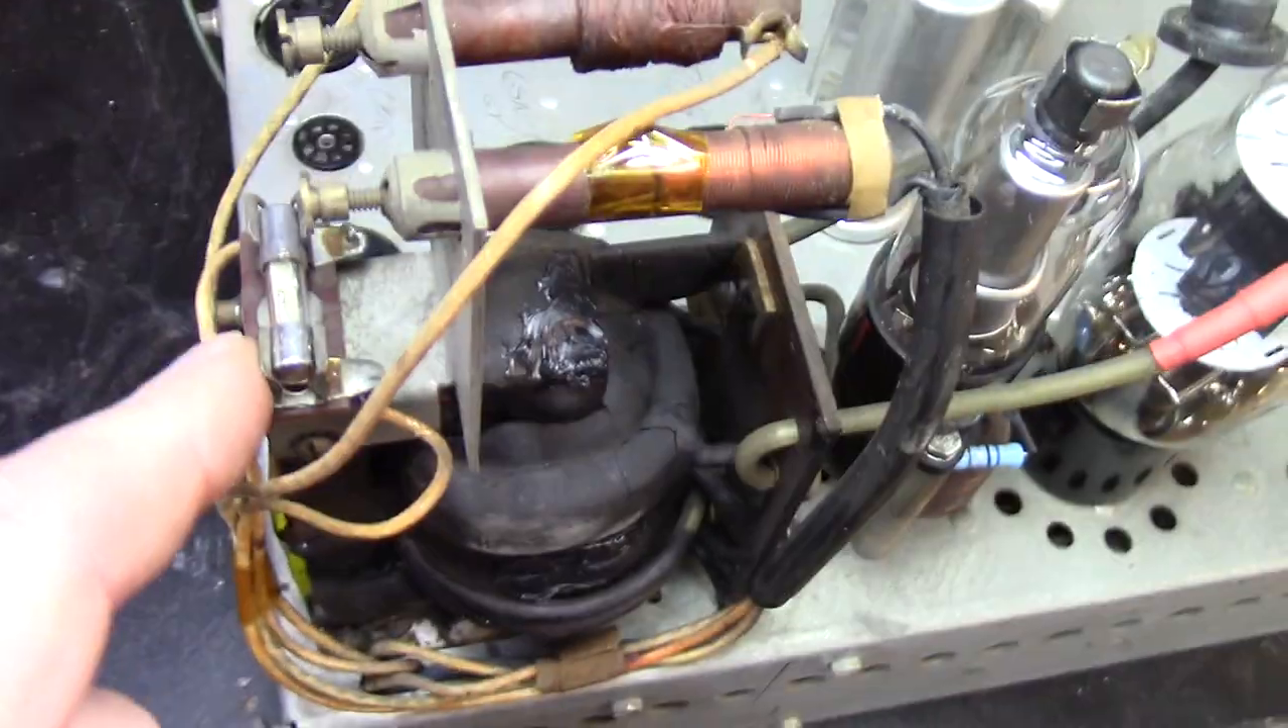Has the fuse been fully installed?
Yes.